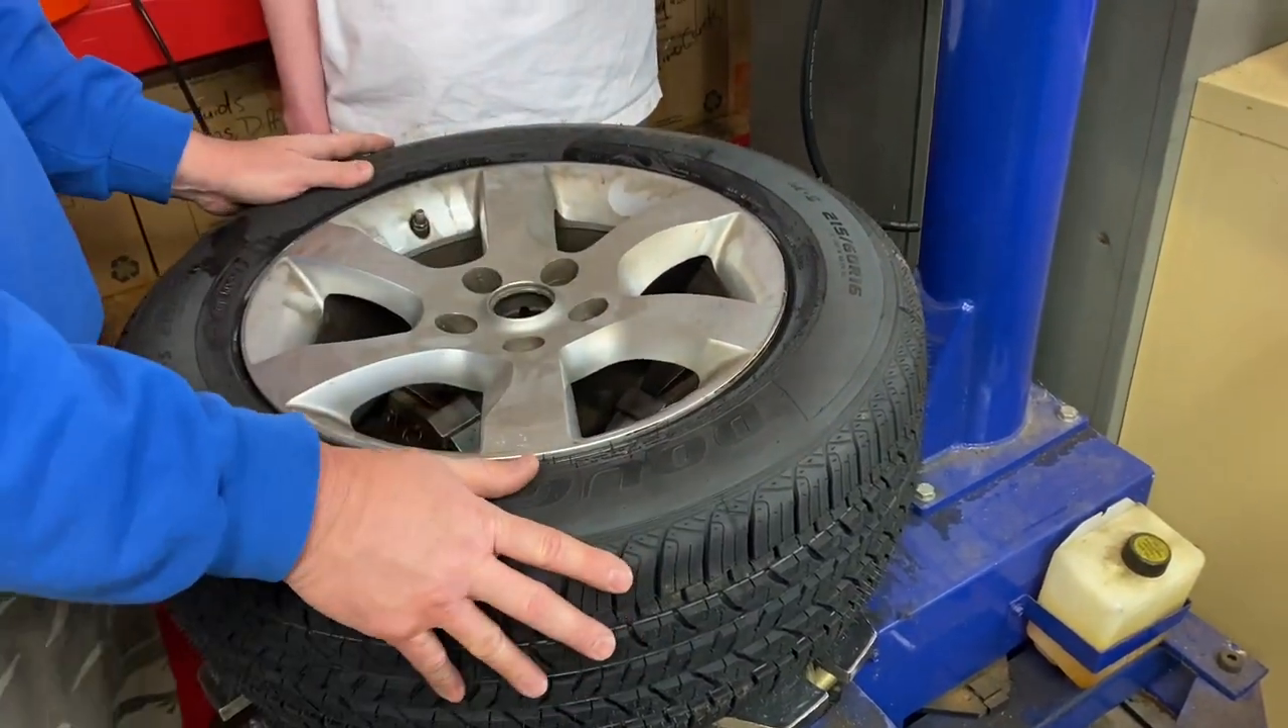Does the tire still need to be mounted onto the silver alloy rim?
No.